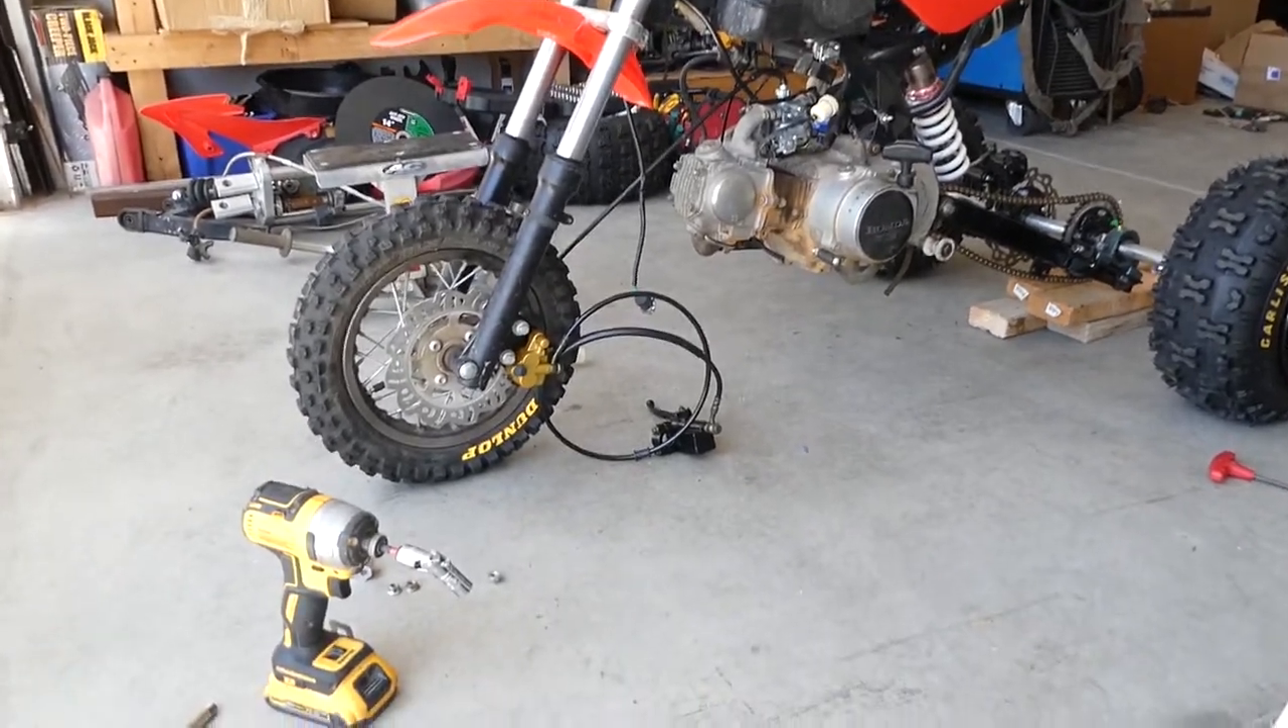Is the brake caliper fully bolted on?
Yes.